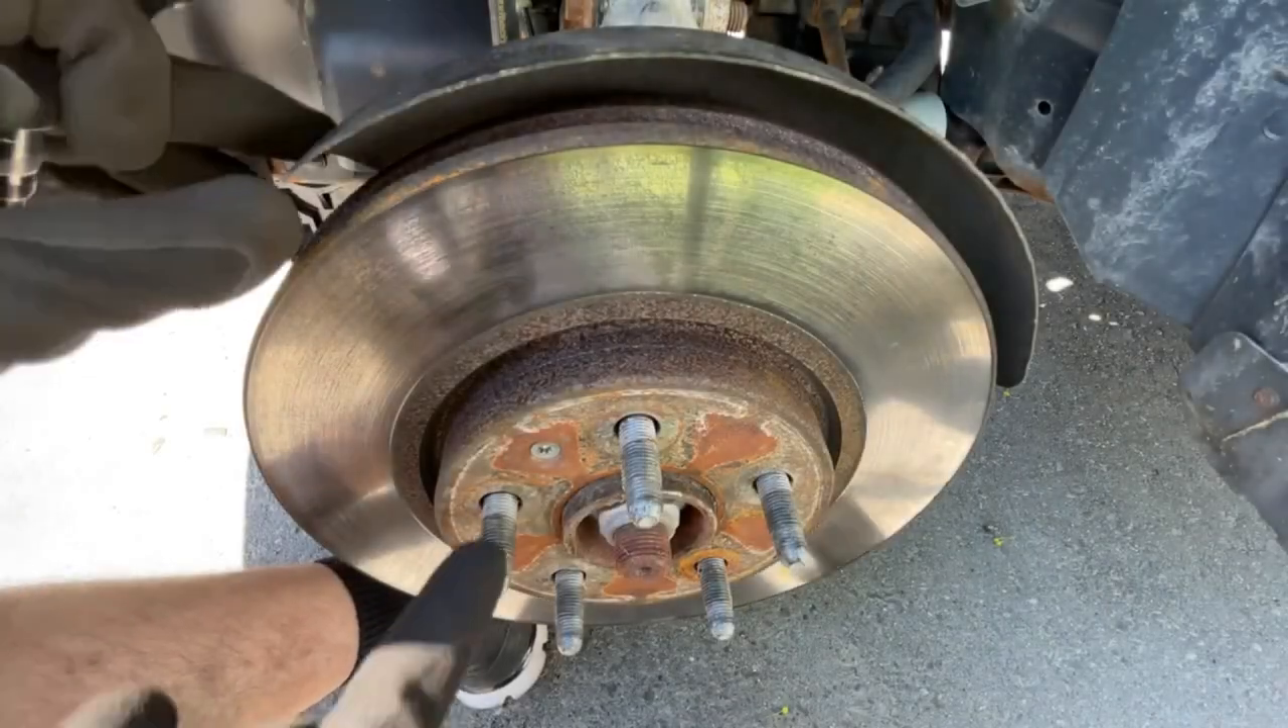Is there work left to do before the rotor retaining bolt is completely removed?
Yes.